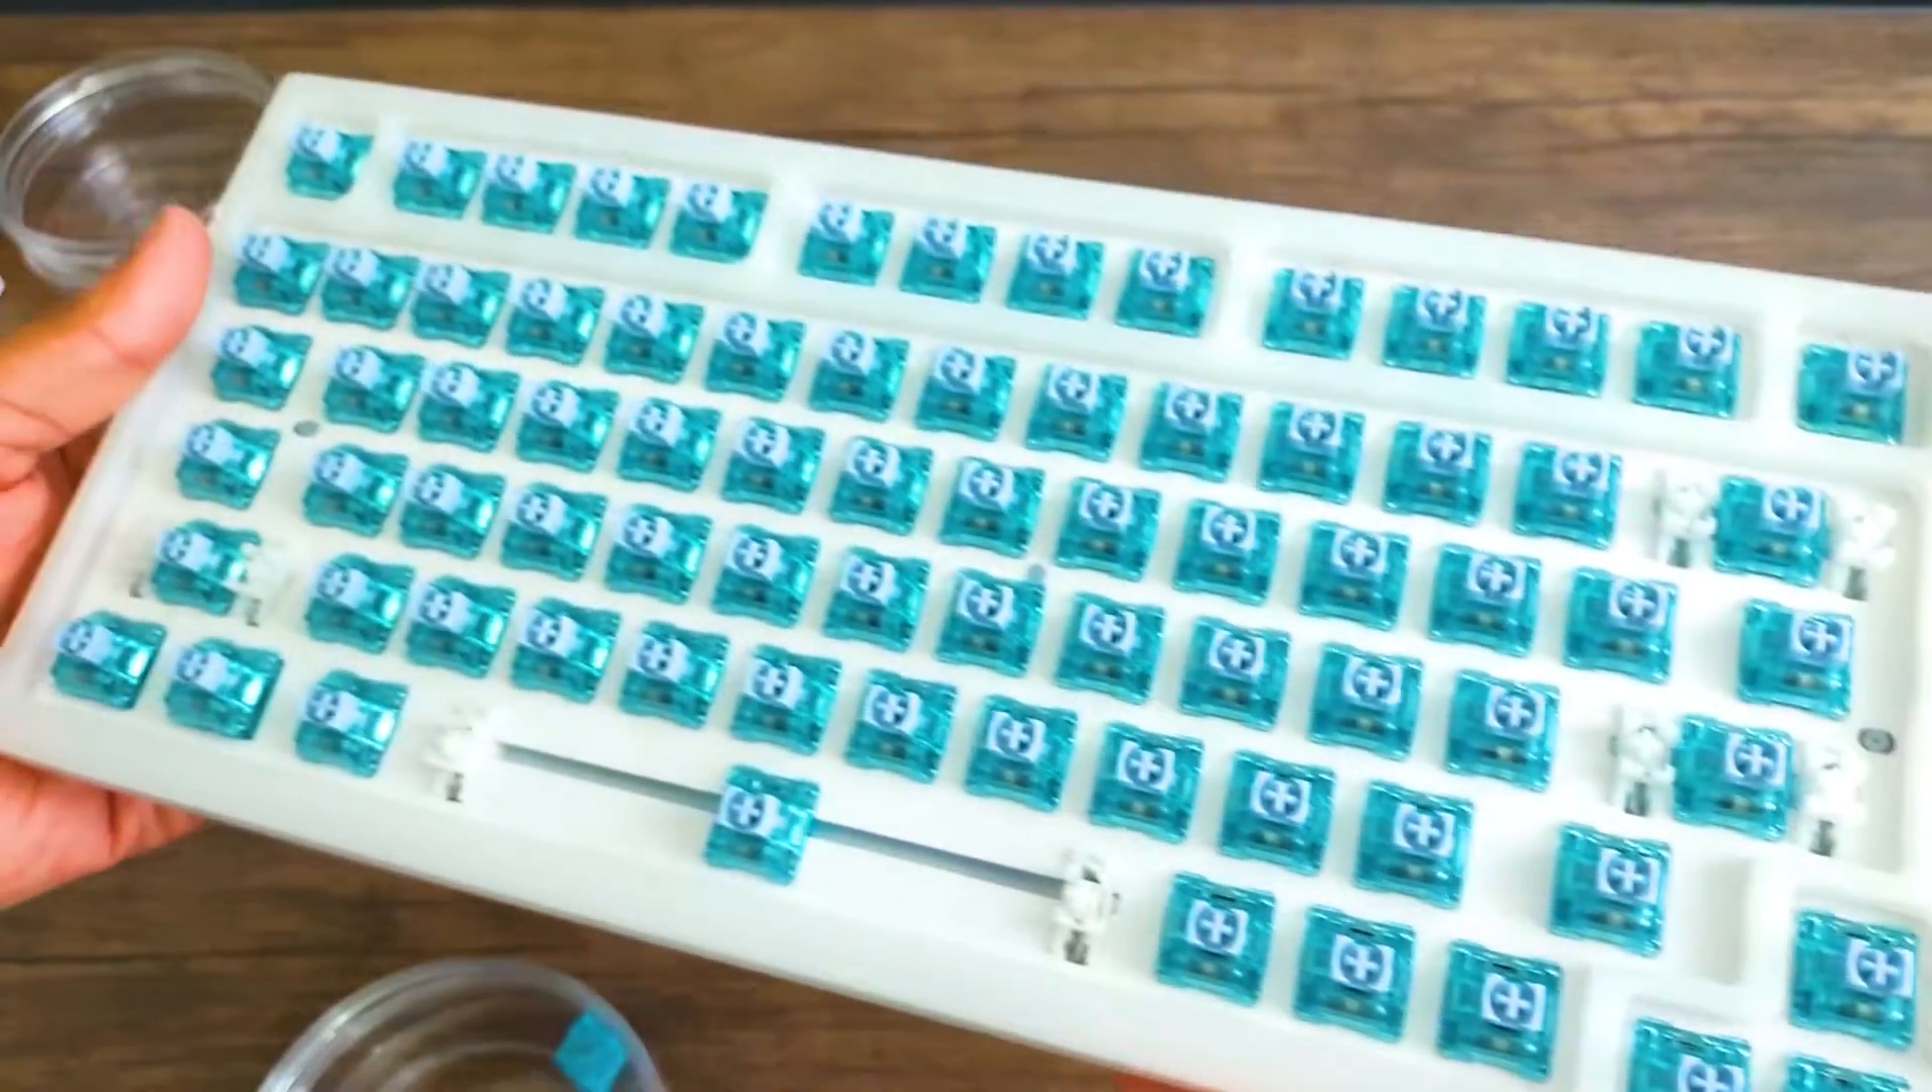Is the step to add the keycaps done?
No.